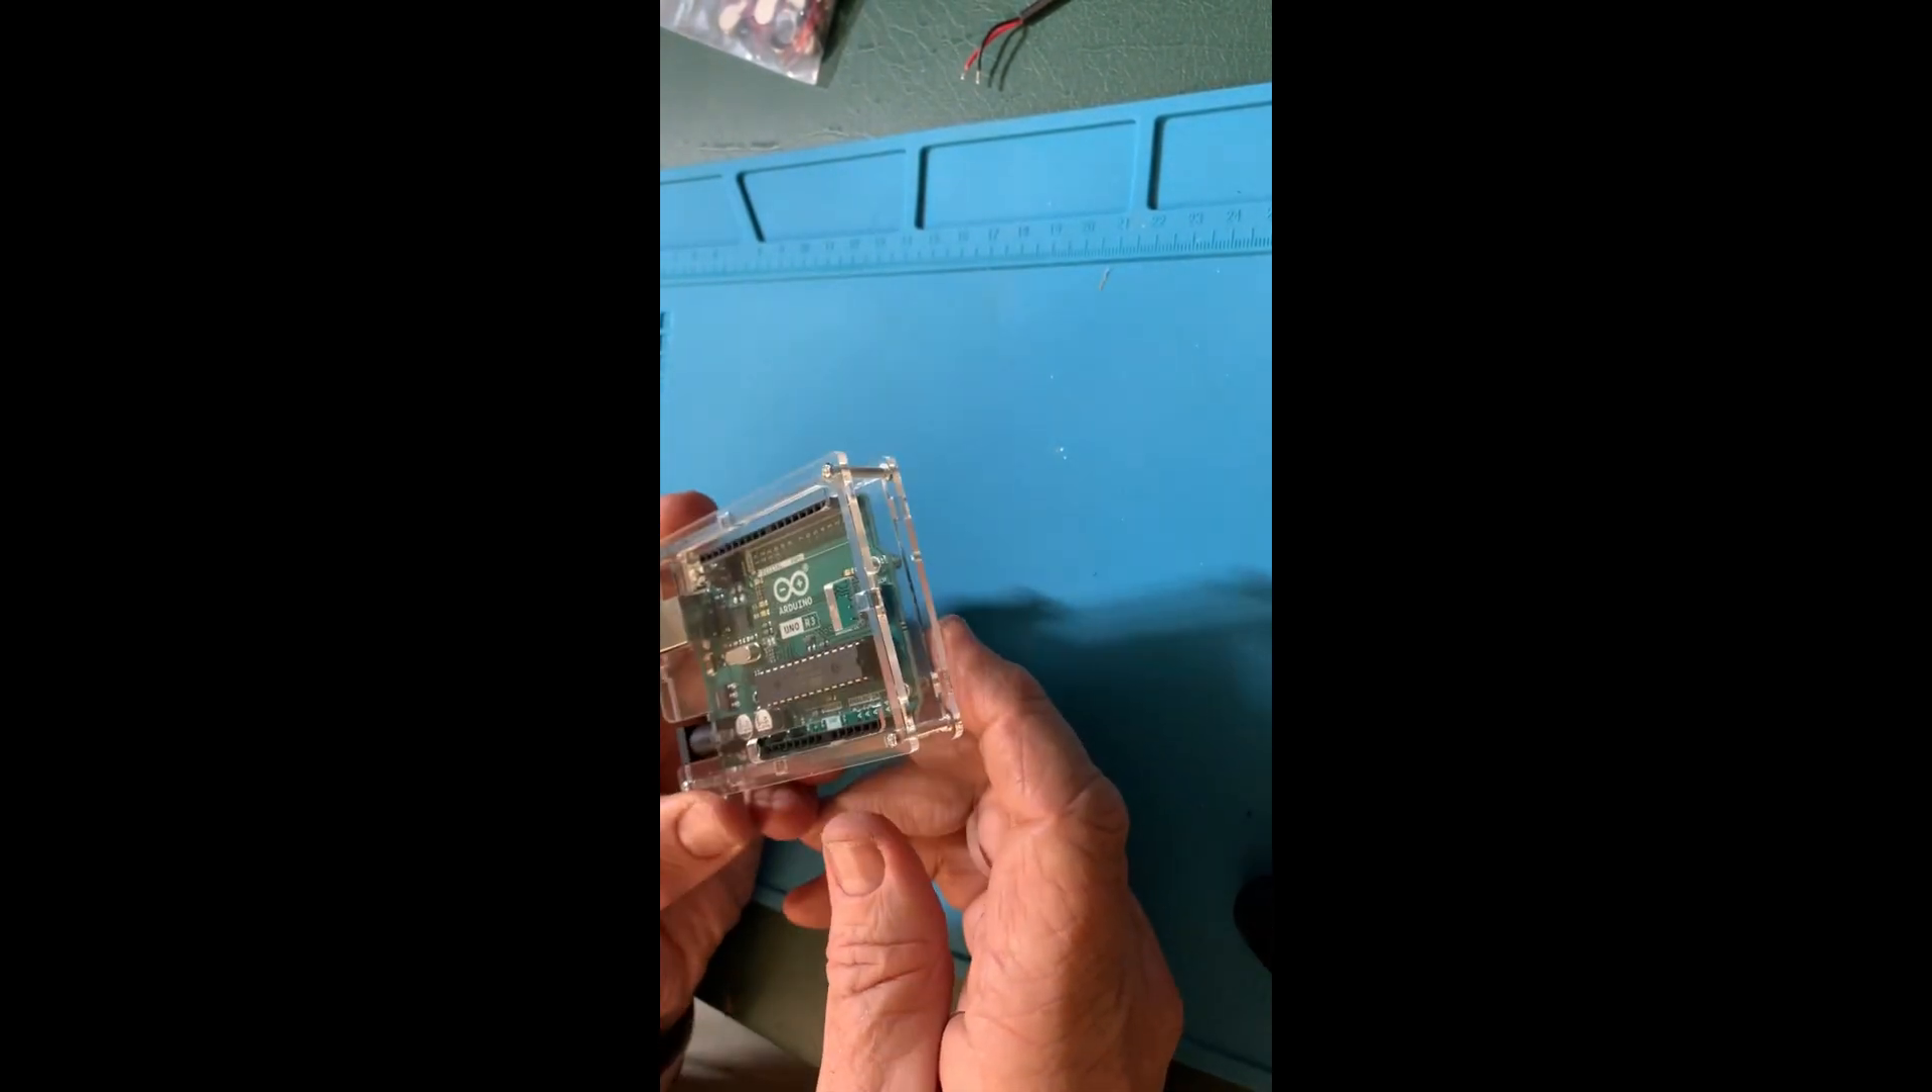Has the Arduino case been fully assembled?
Yes.